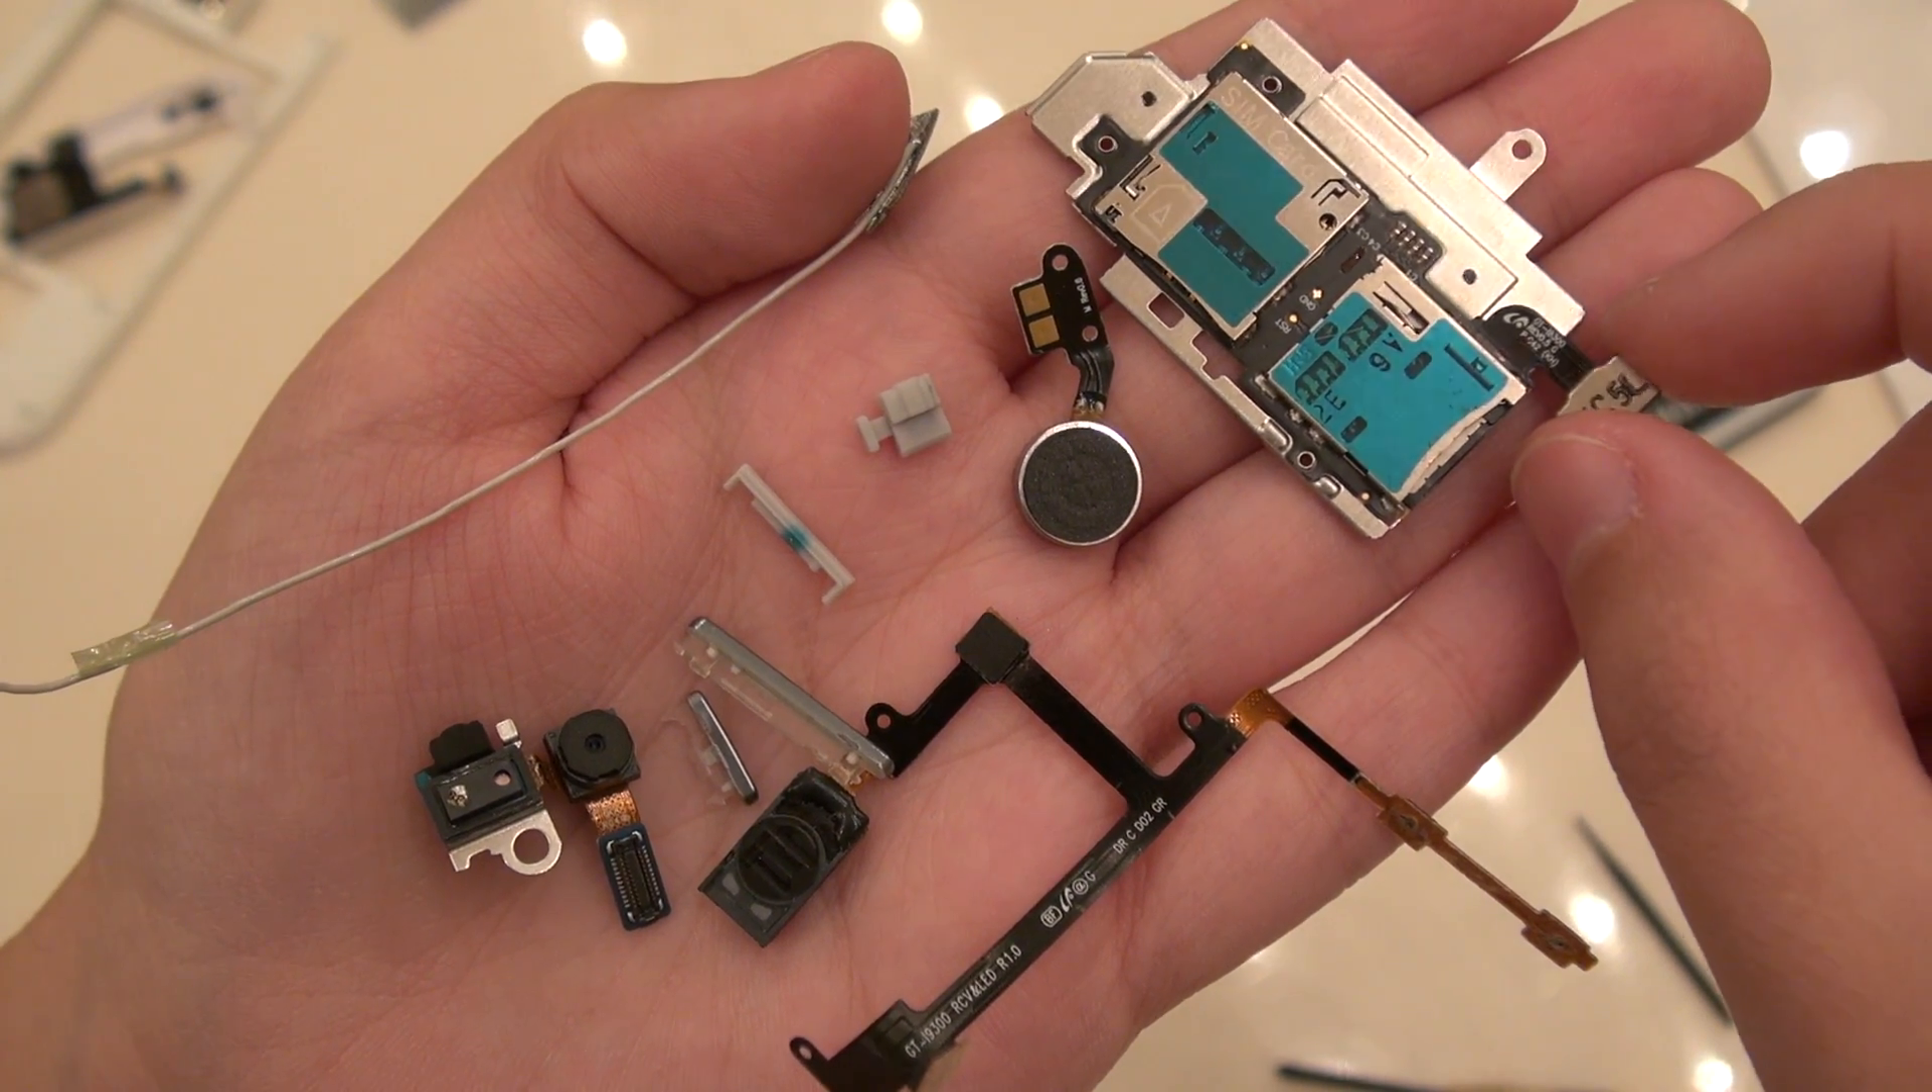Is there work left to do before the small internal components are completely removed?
No.